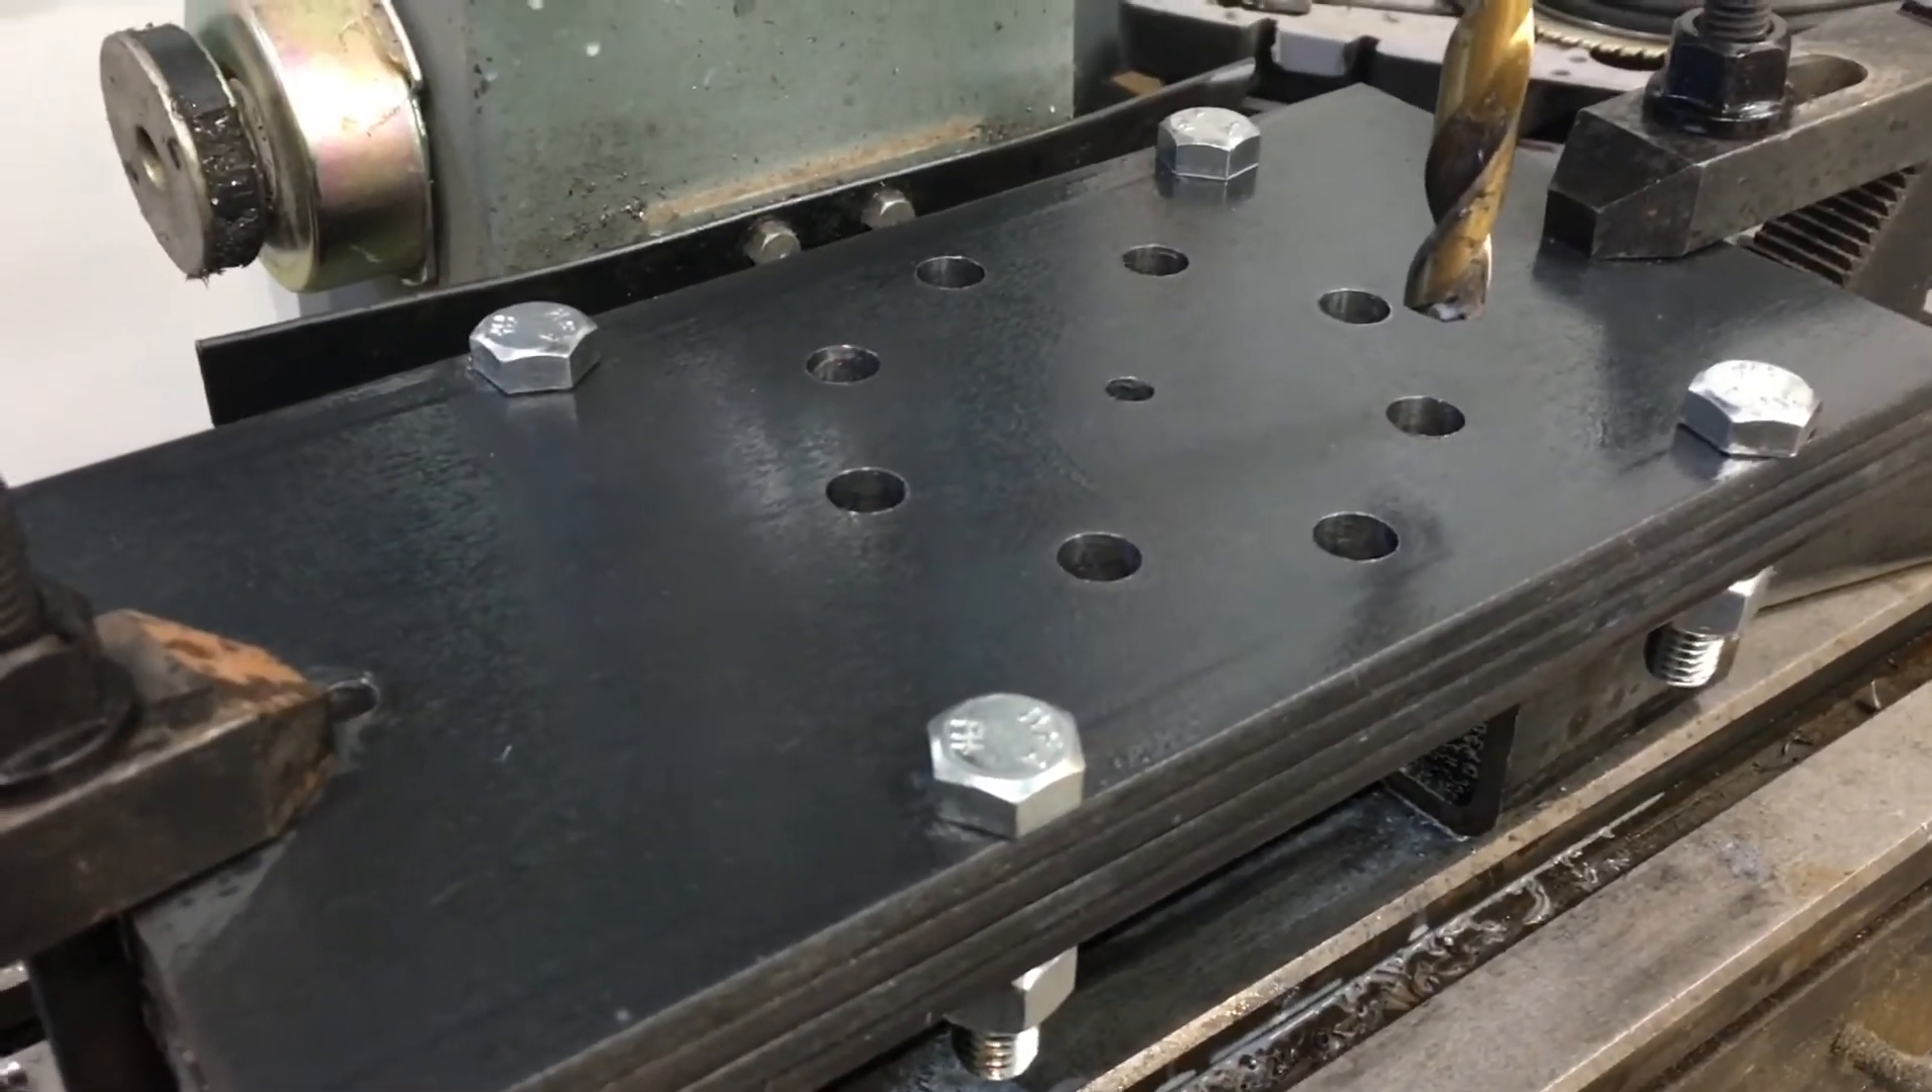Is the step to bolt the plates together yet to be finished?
No.